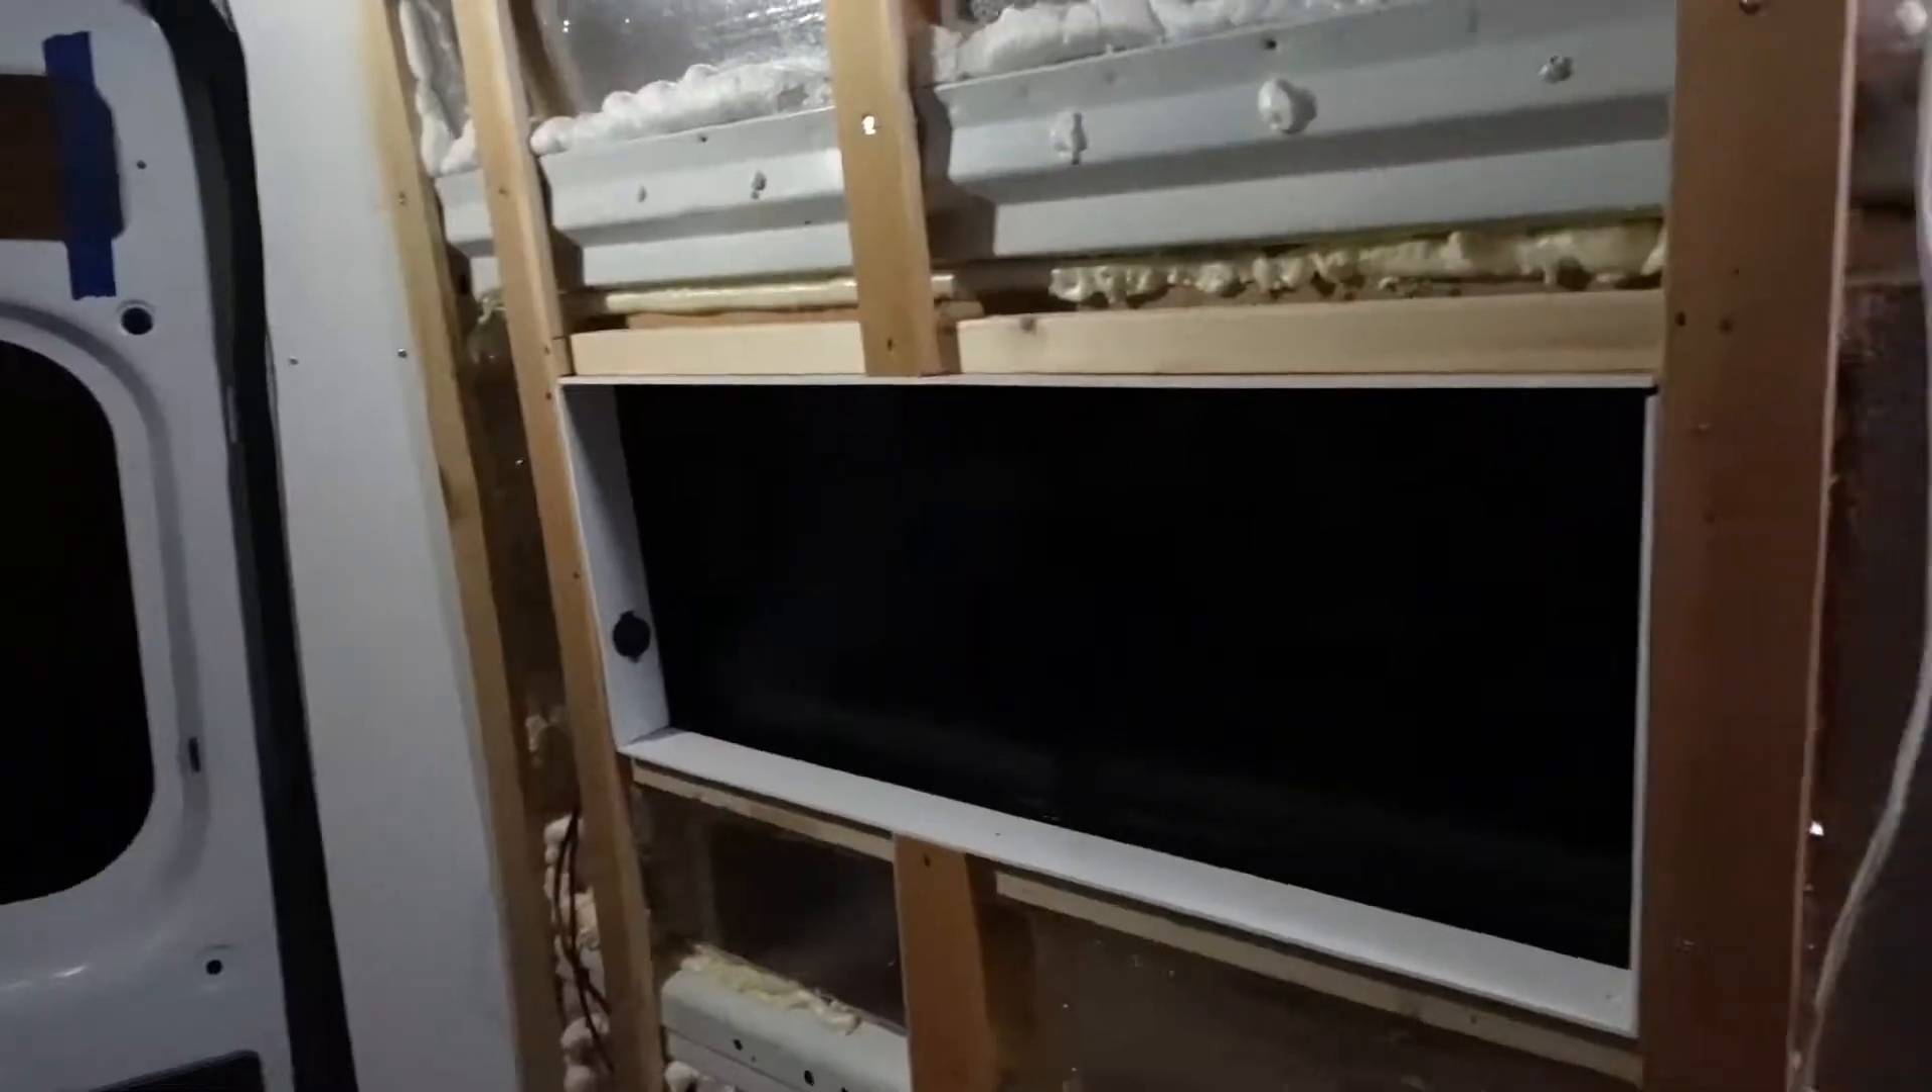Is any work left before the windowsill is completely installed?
No.